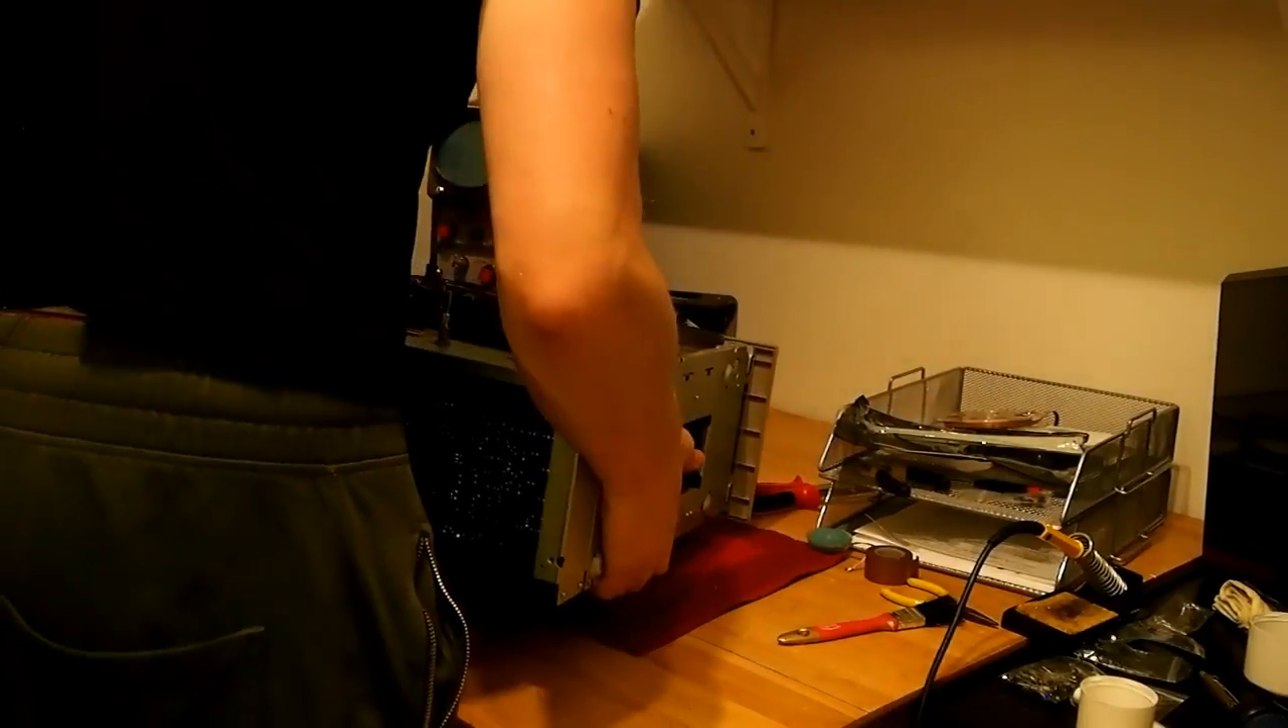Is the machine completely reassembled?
No.